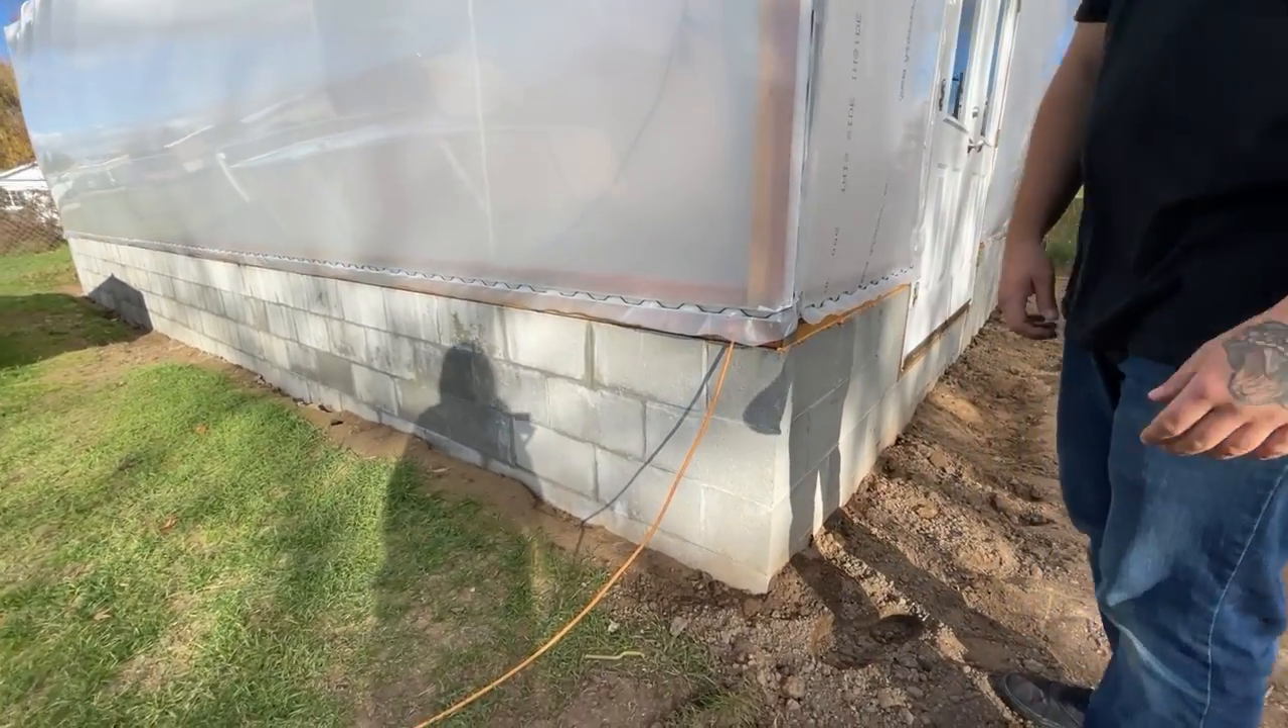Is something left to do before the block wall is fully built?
No.